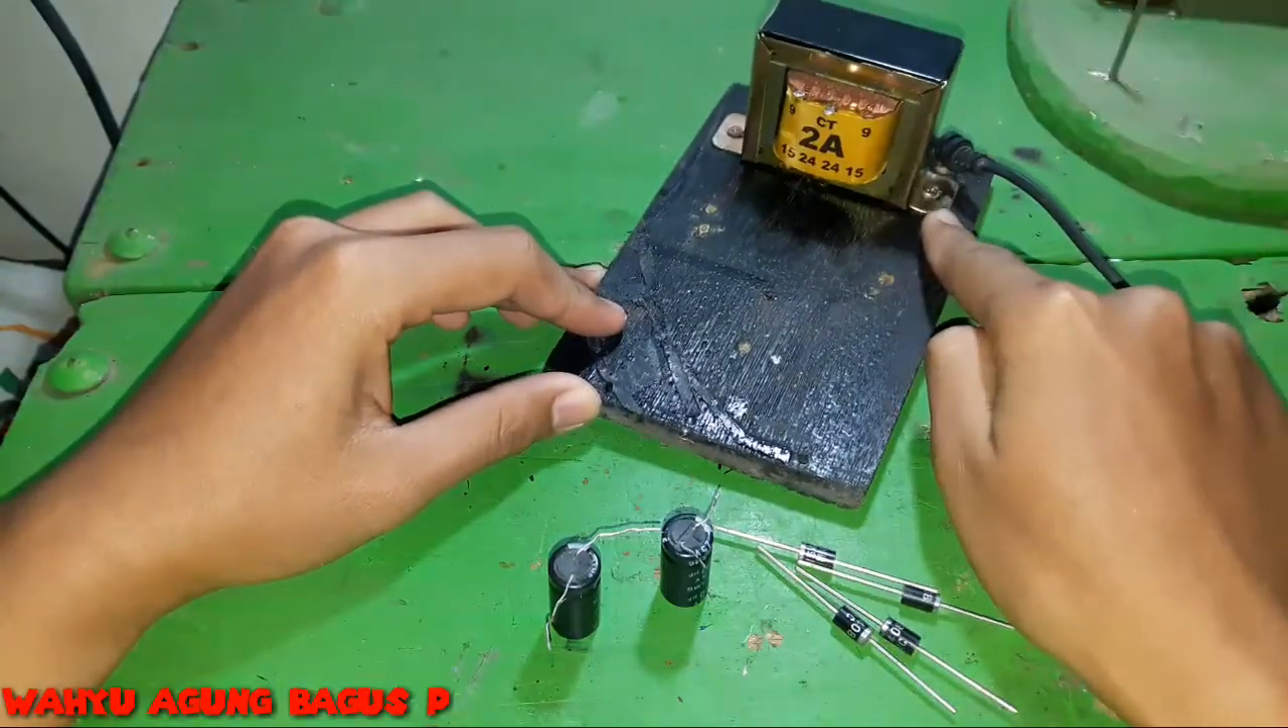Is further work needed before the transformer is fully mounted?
No.